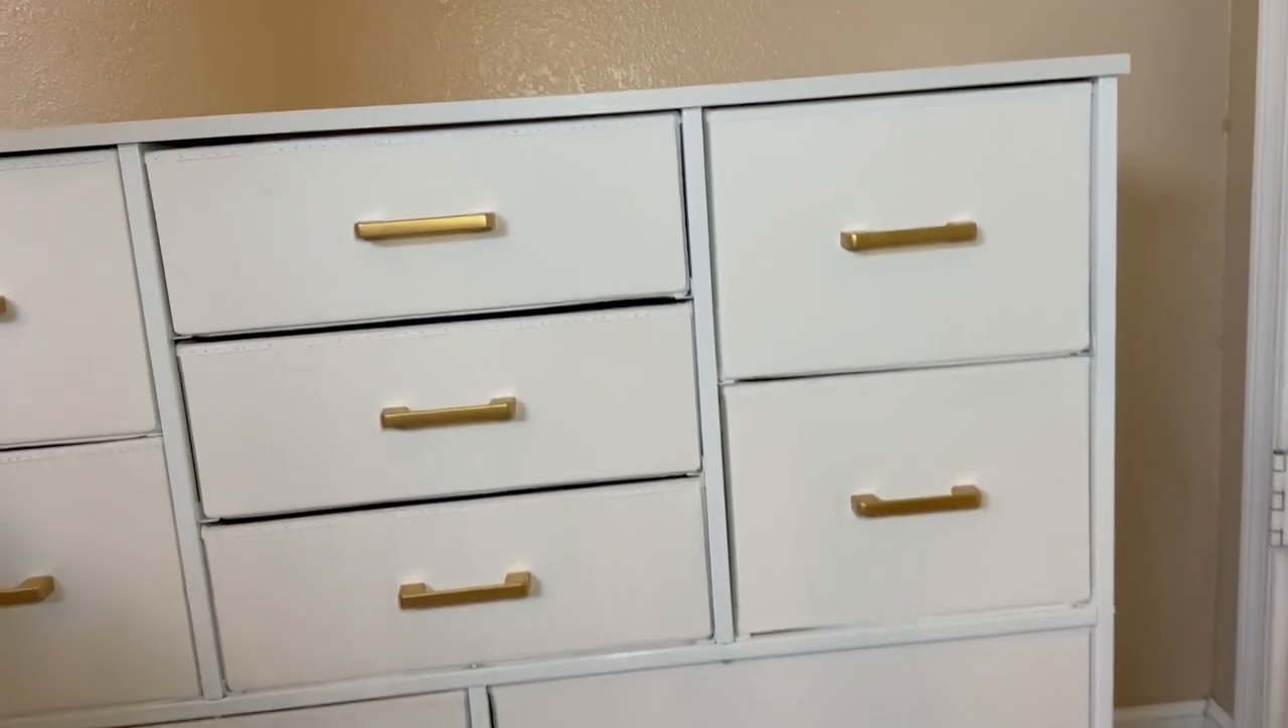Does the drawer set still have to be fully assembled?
No.